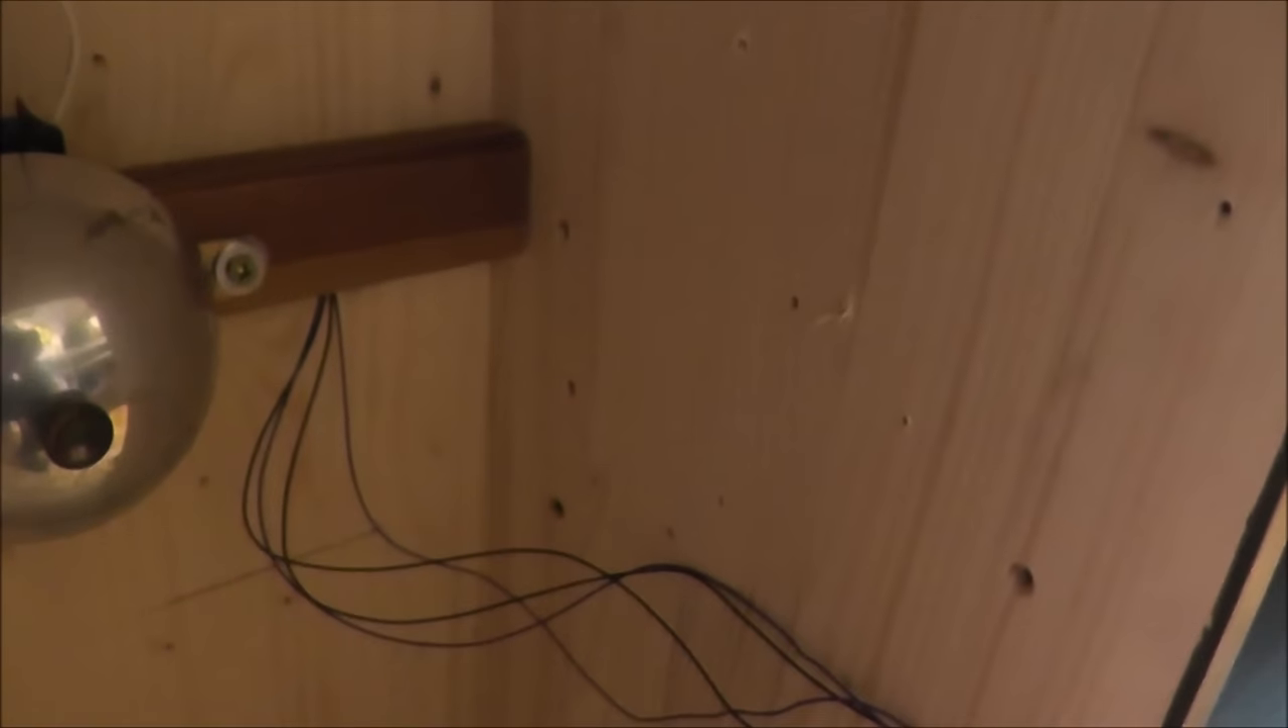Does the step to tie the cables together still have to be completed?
Yes.